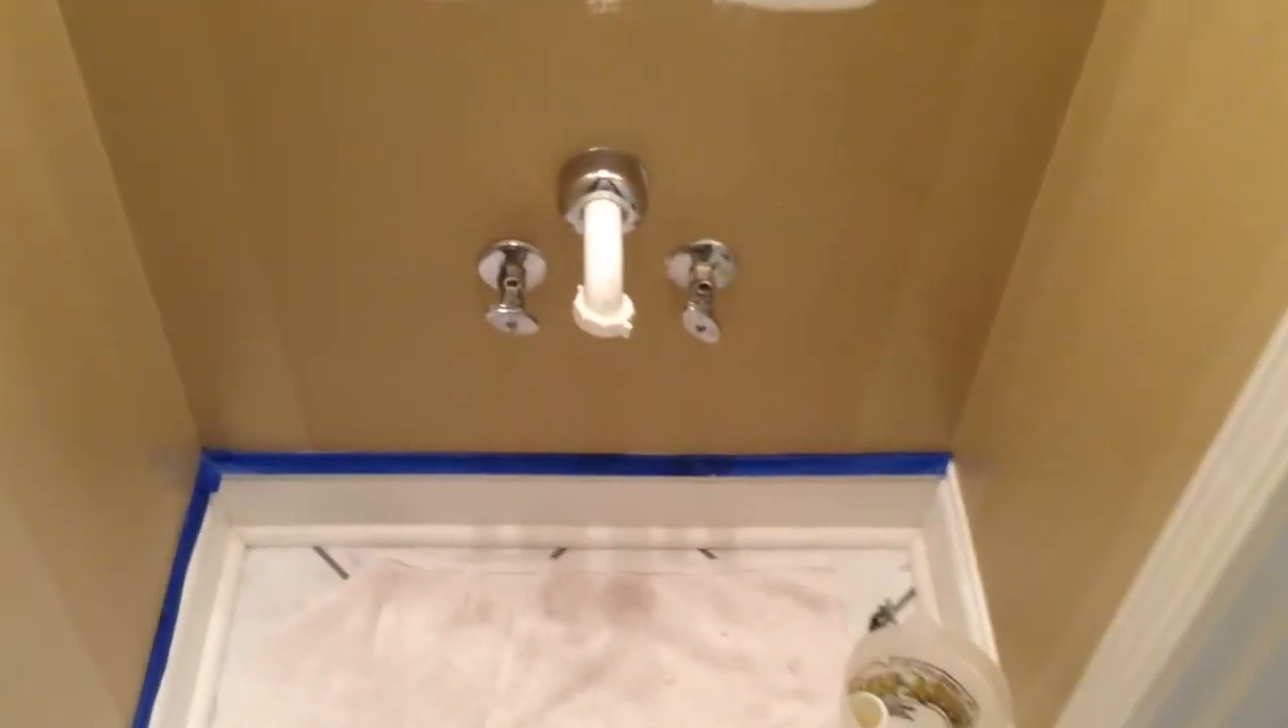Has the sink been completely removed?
Yes.